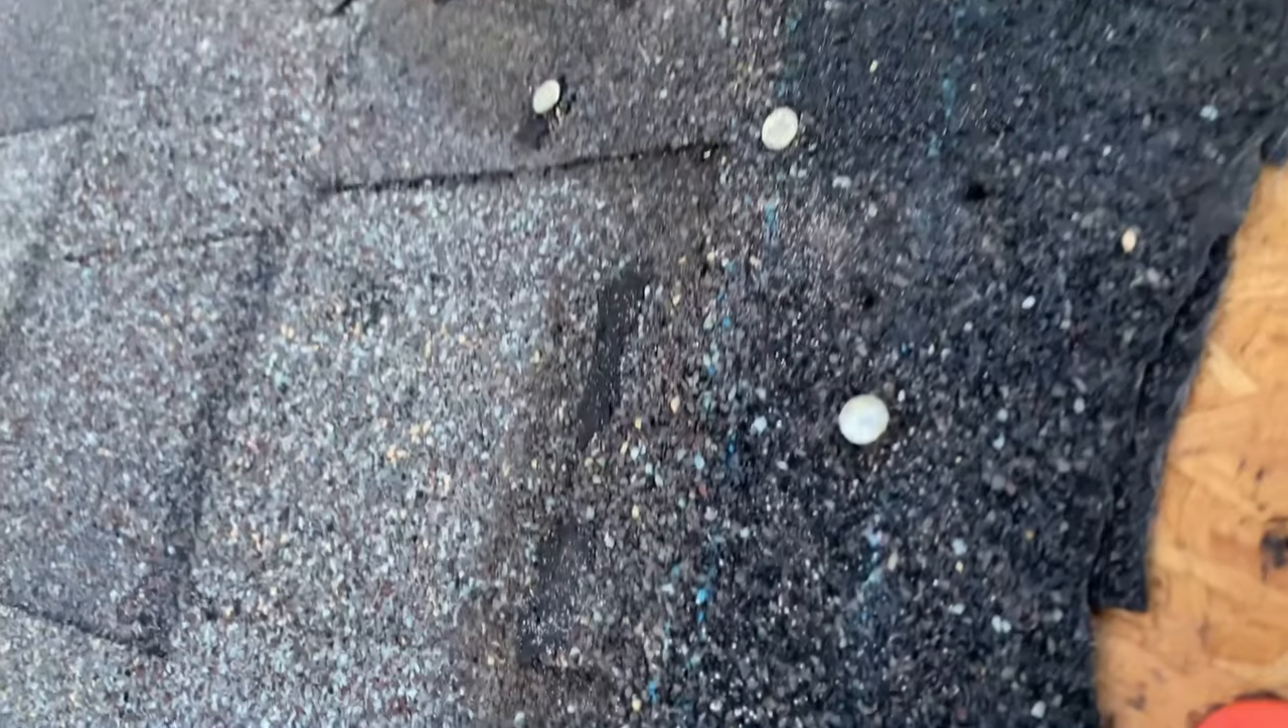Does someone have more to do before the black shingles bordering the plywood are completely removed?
Yes.